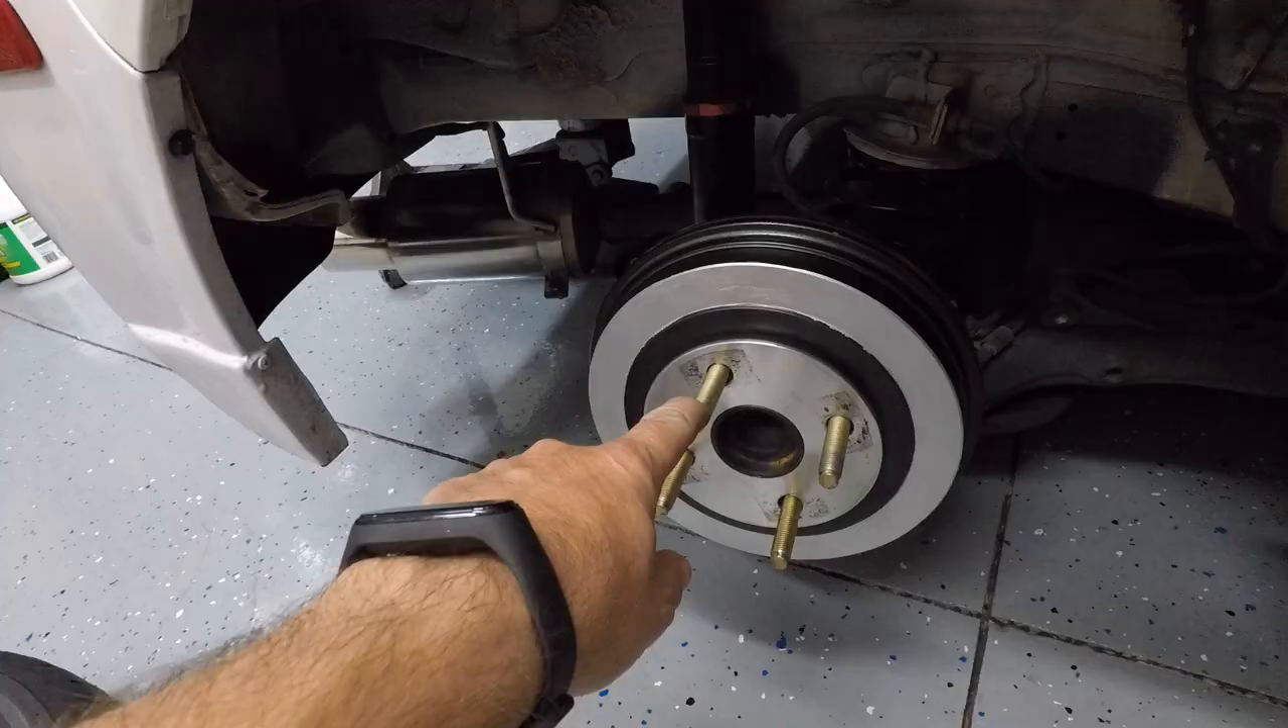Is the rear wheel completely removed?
Yes.